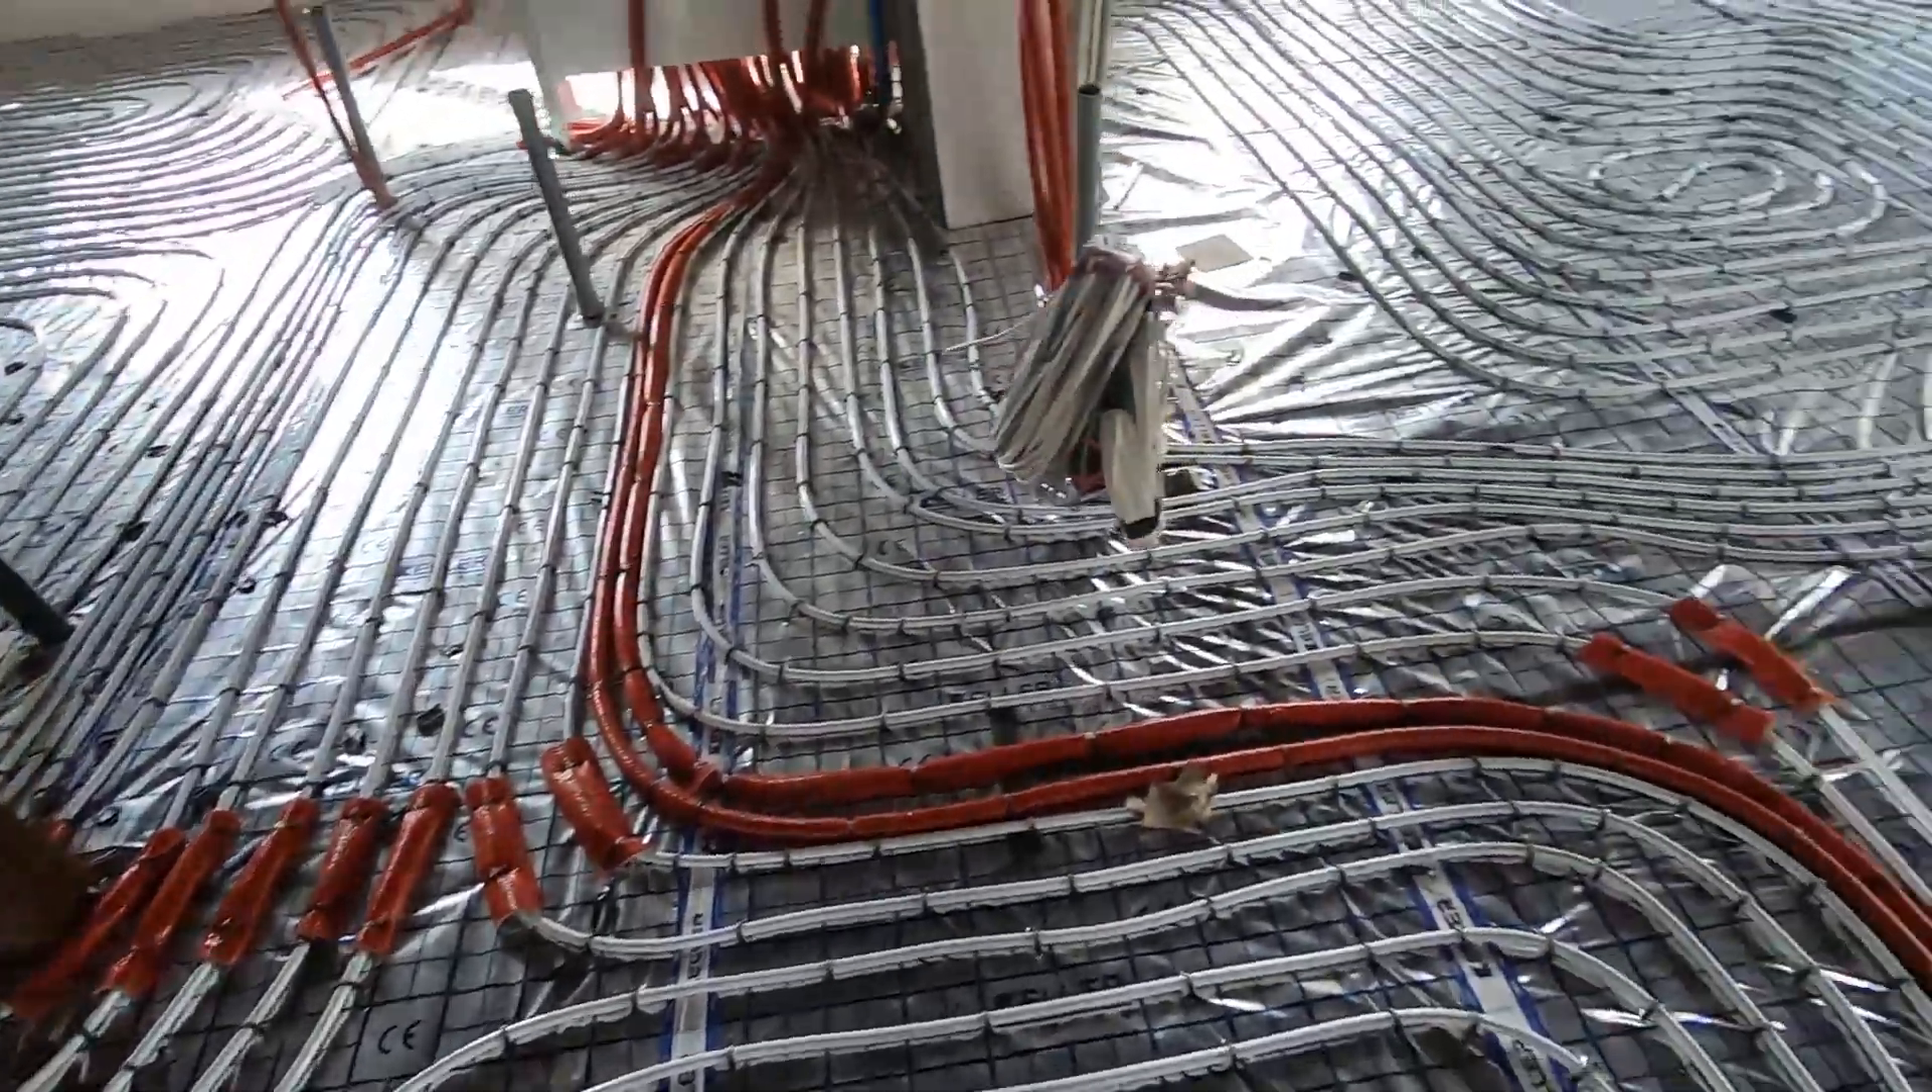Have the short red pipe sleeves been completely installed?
Yes.